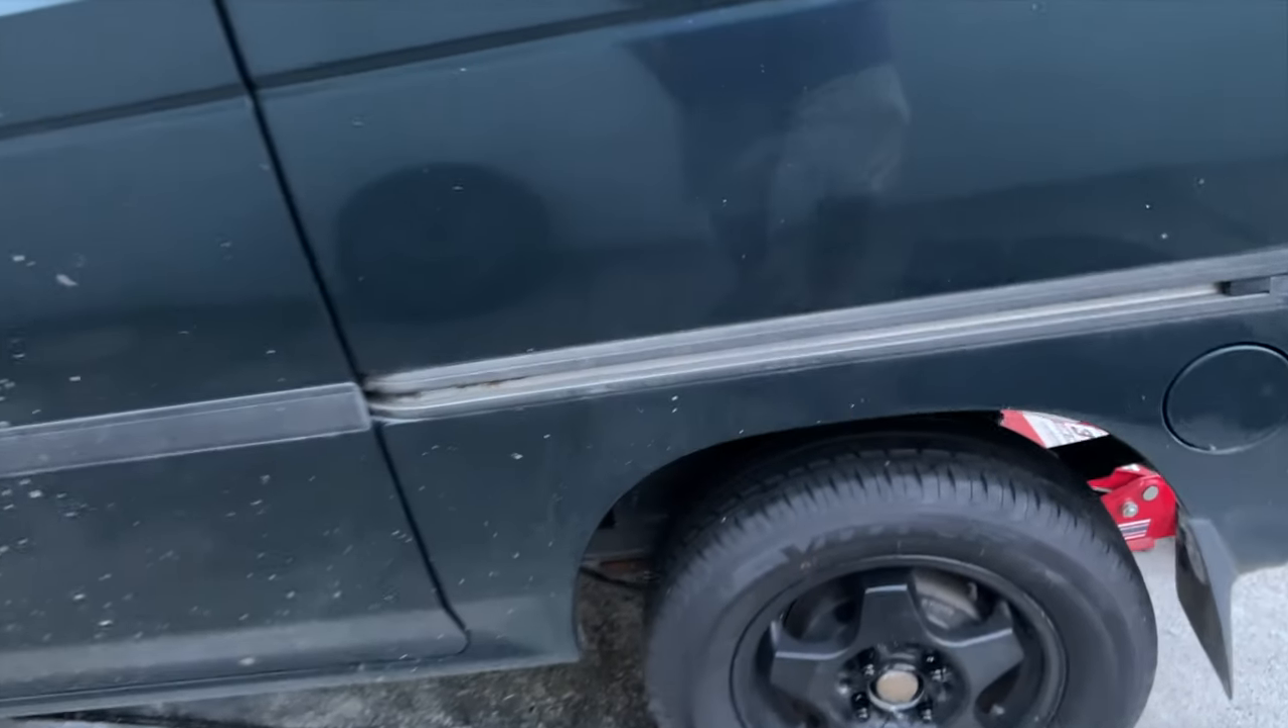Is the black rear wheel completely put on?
Yes.